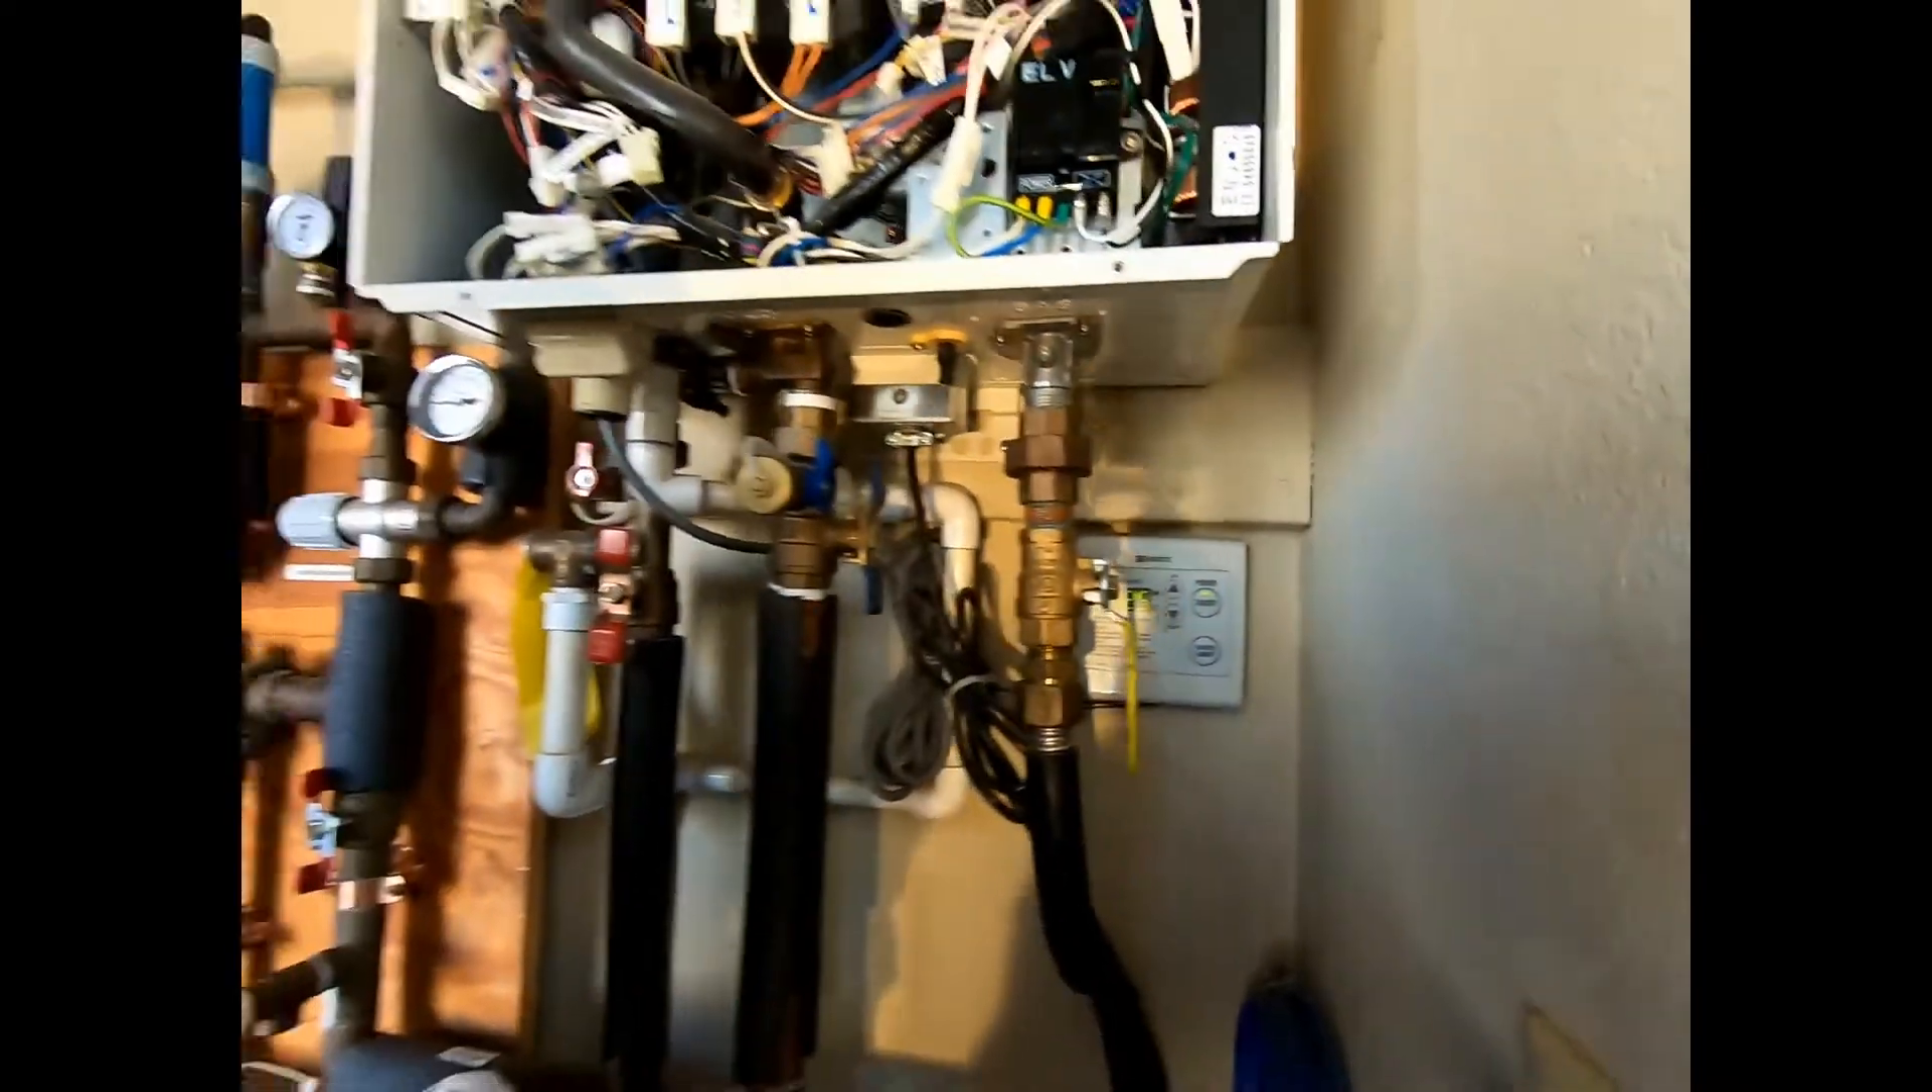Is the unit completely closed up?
No.